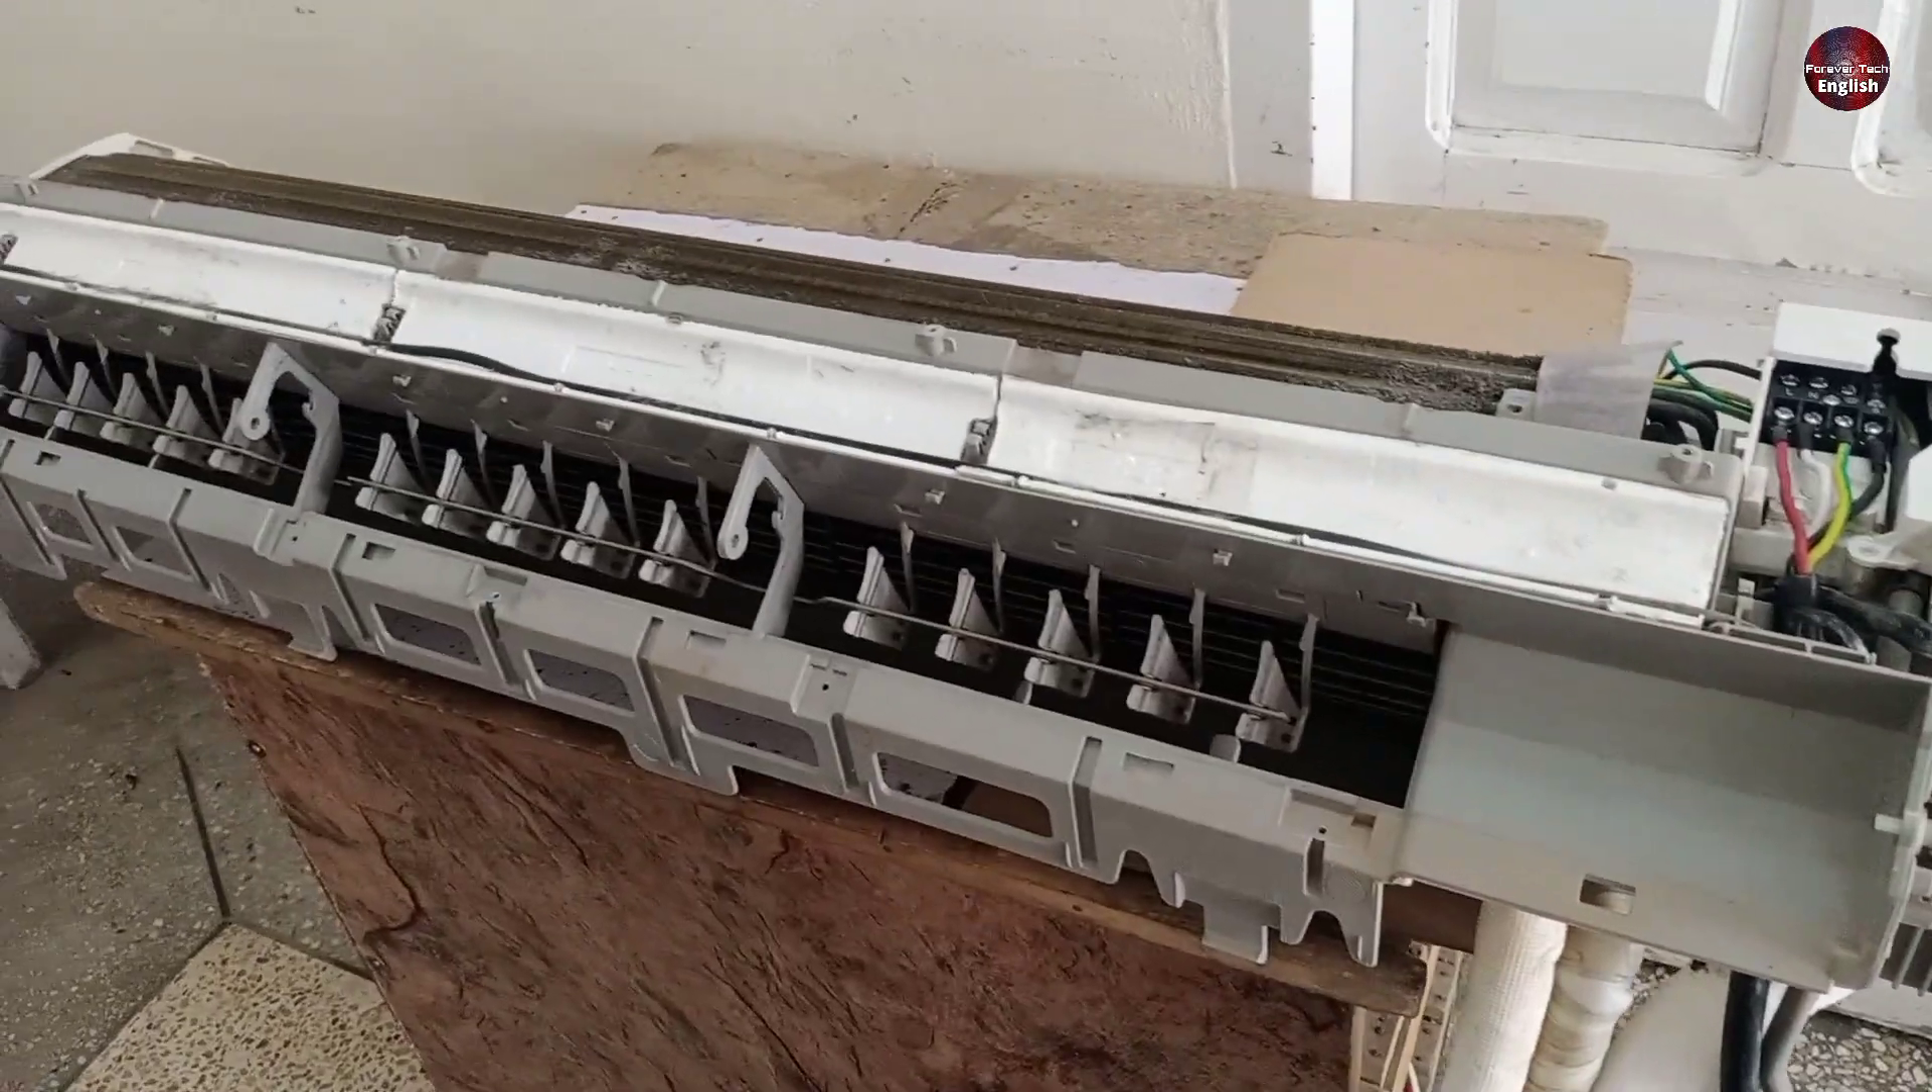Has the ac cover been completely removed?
Yes.